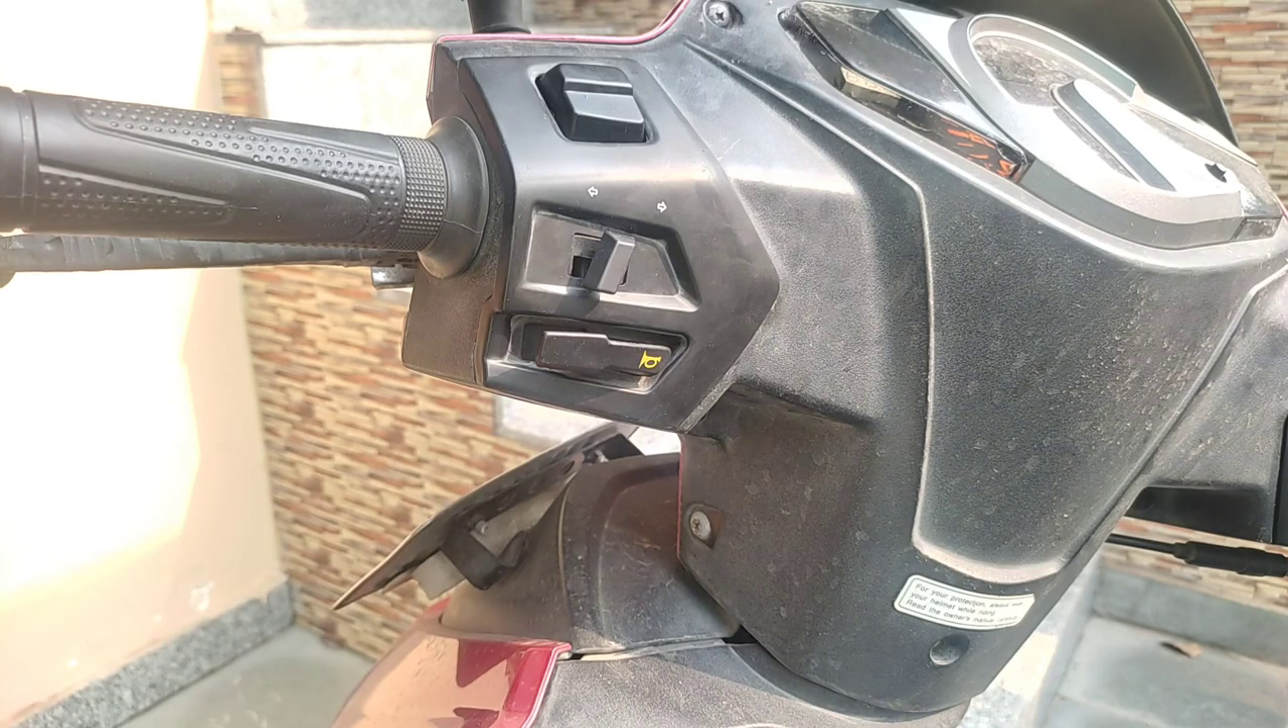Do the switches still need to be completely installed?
No.